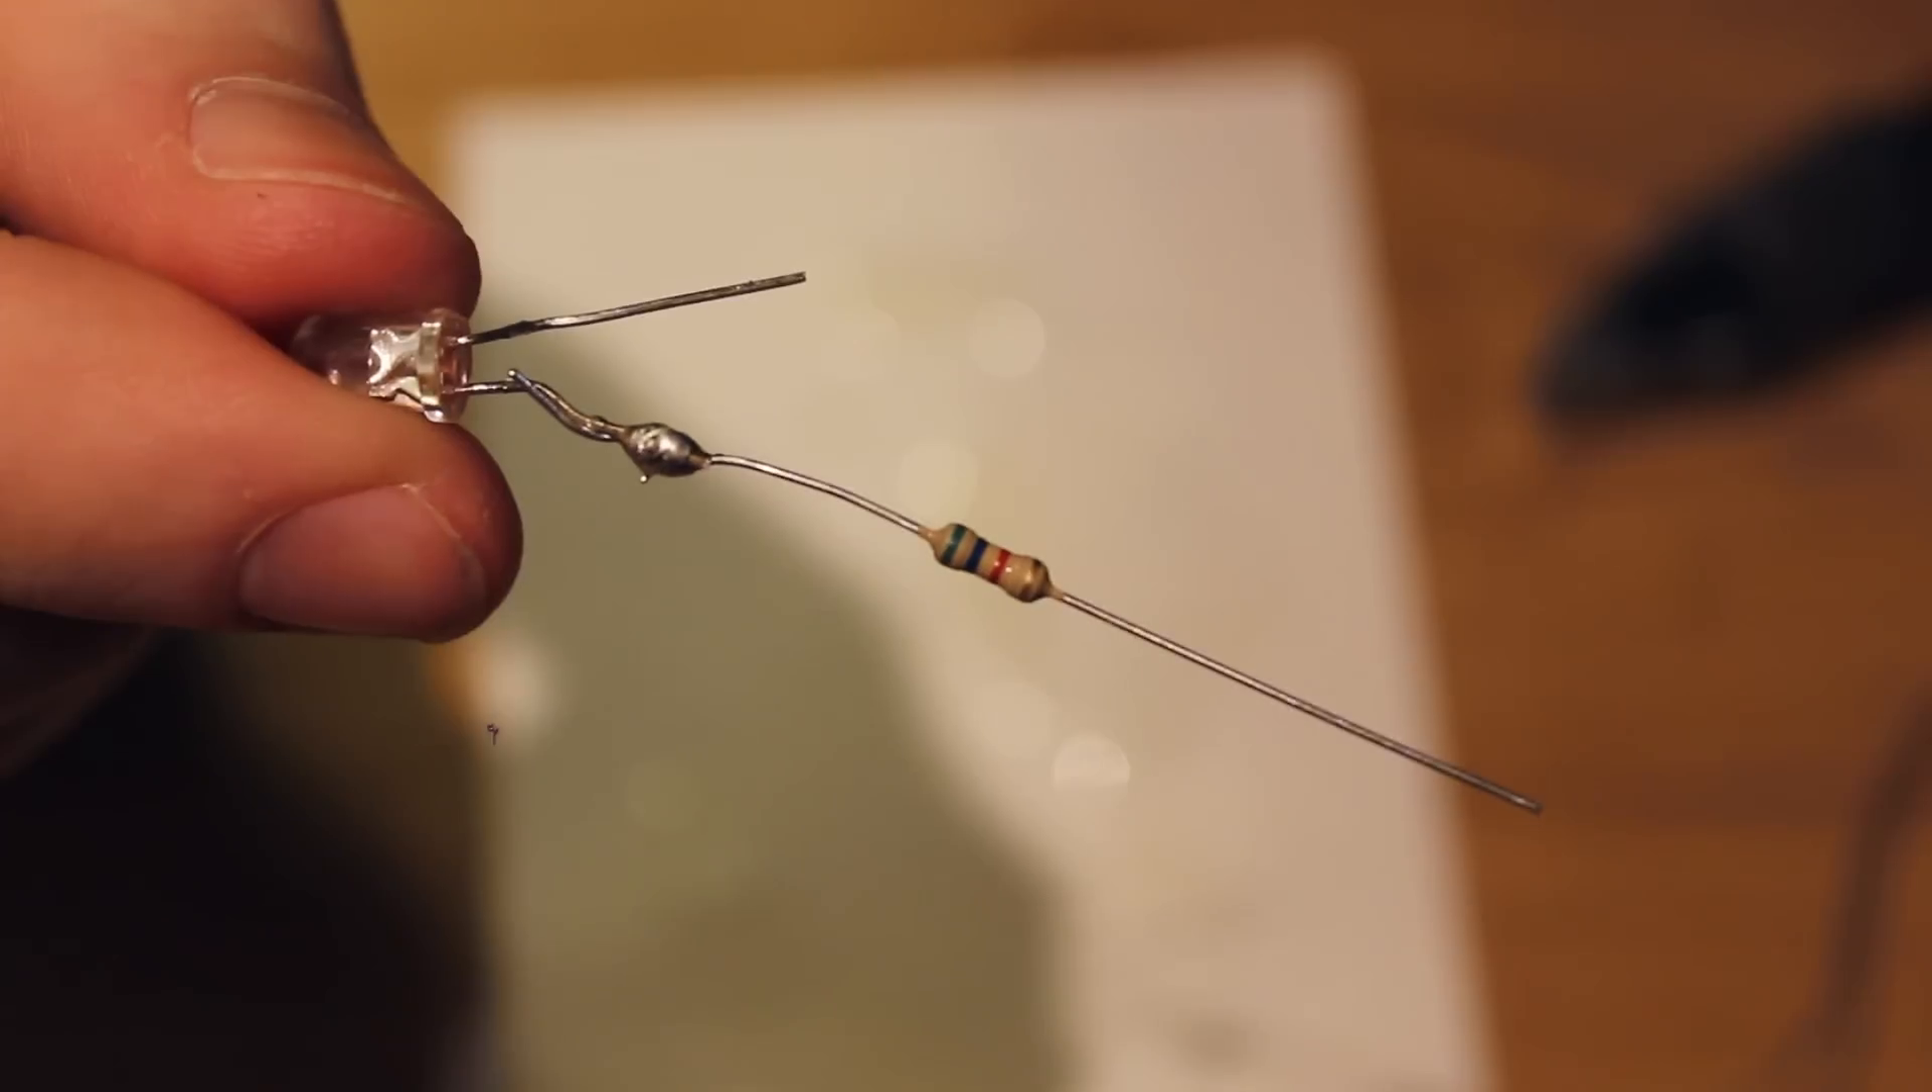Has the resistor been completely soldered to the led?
Yes.